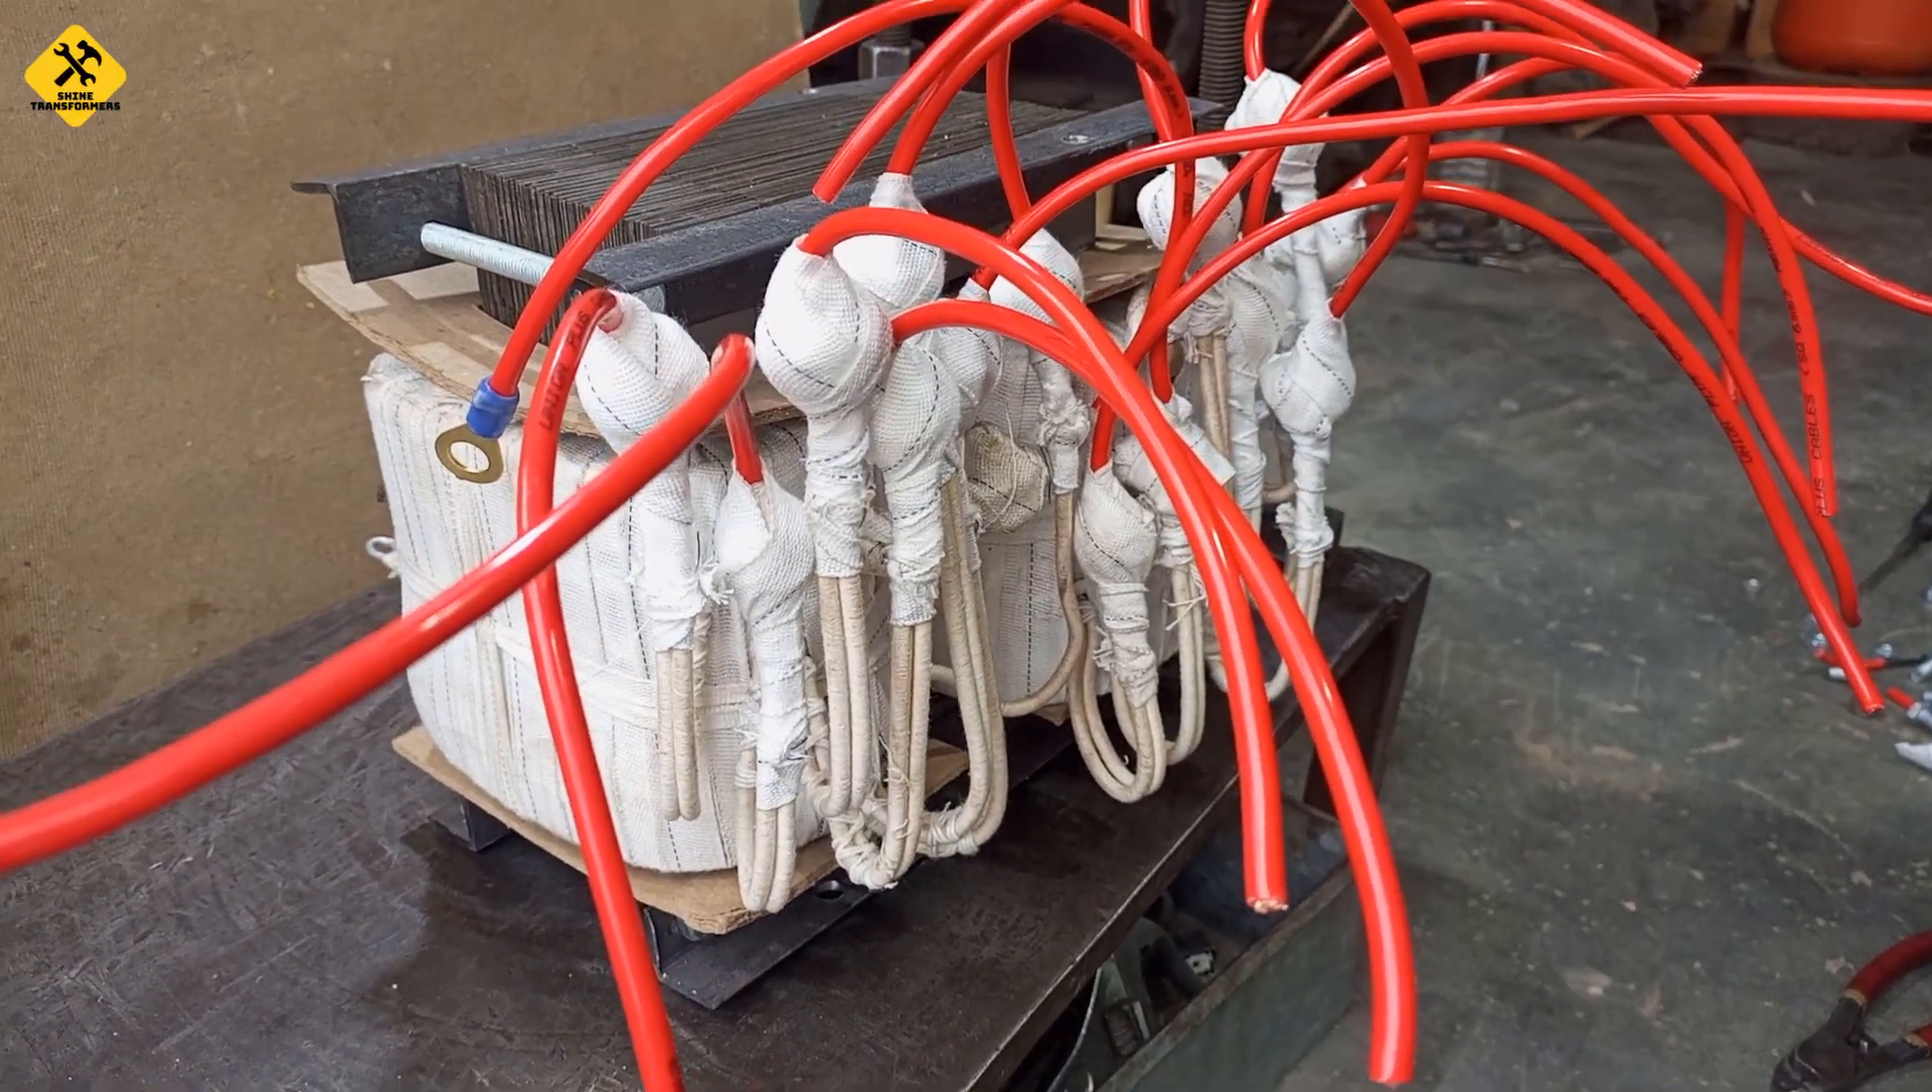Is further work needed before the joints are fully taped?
No.